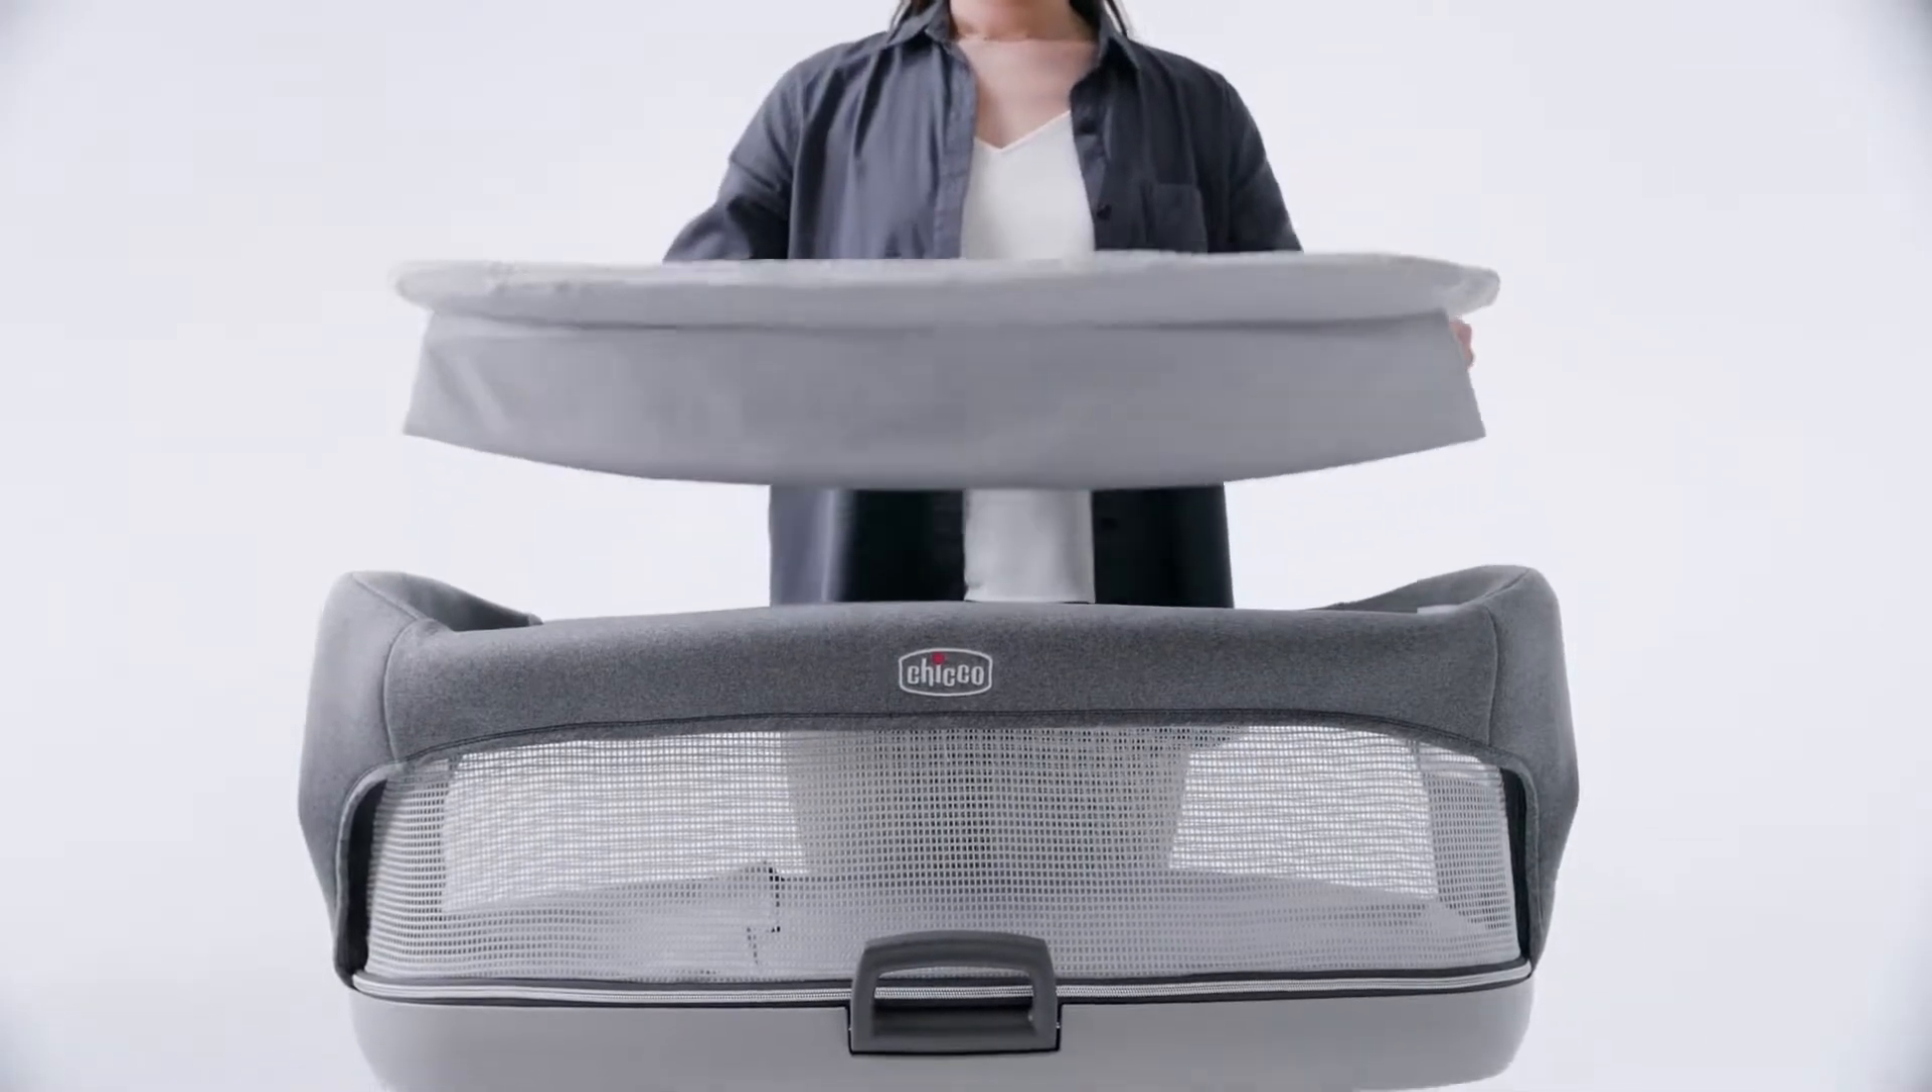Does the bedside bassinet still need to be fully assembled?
Yes.